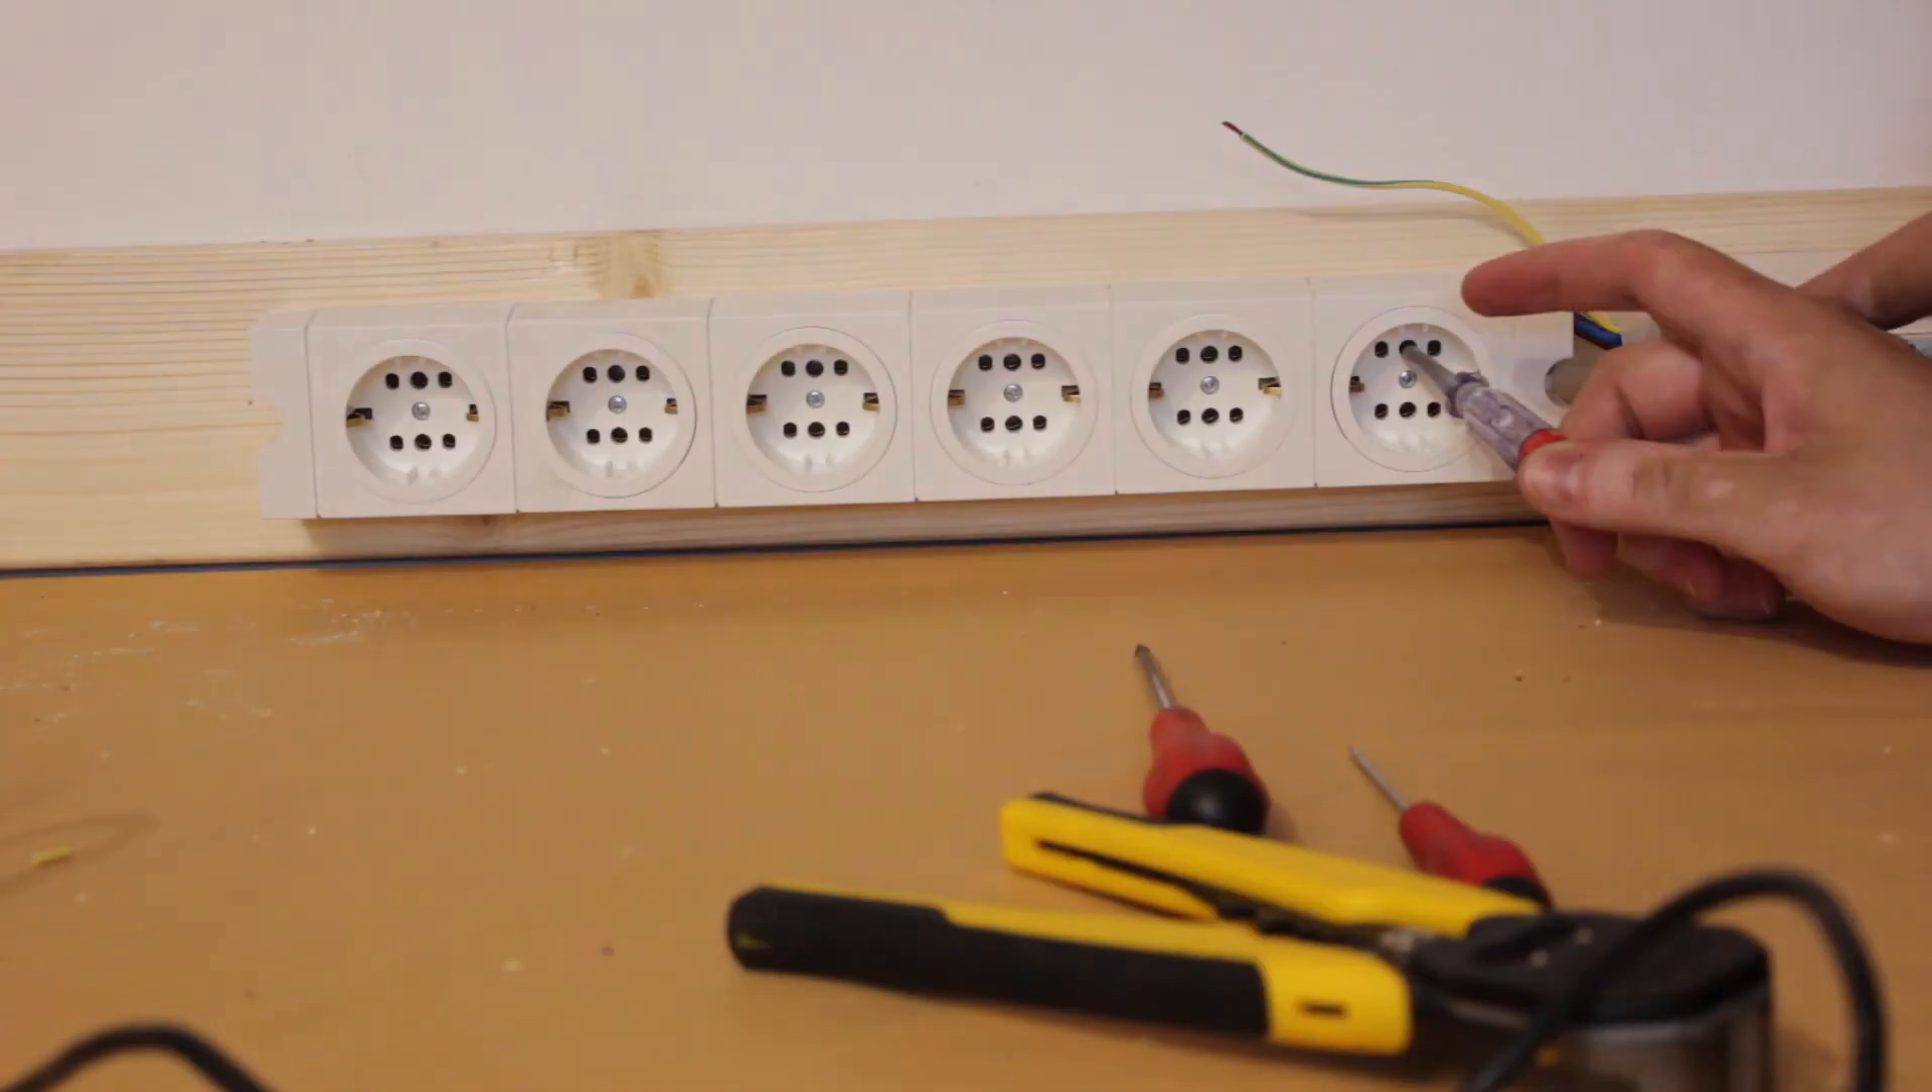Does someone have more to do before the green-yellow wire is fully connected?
Yes.